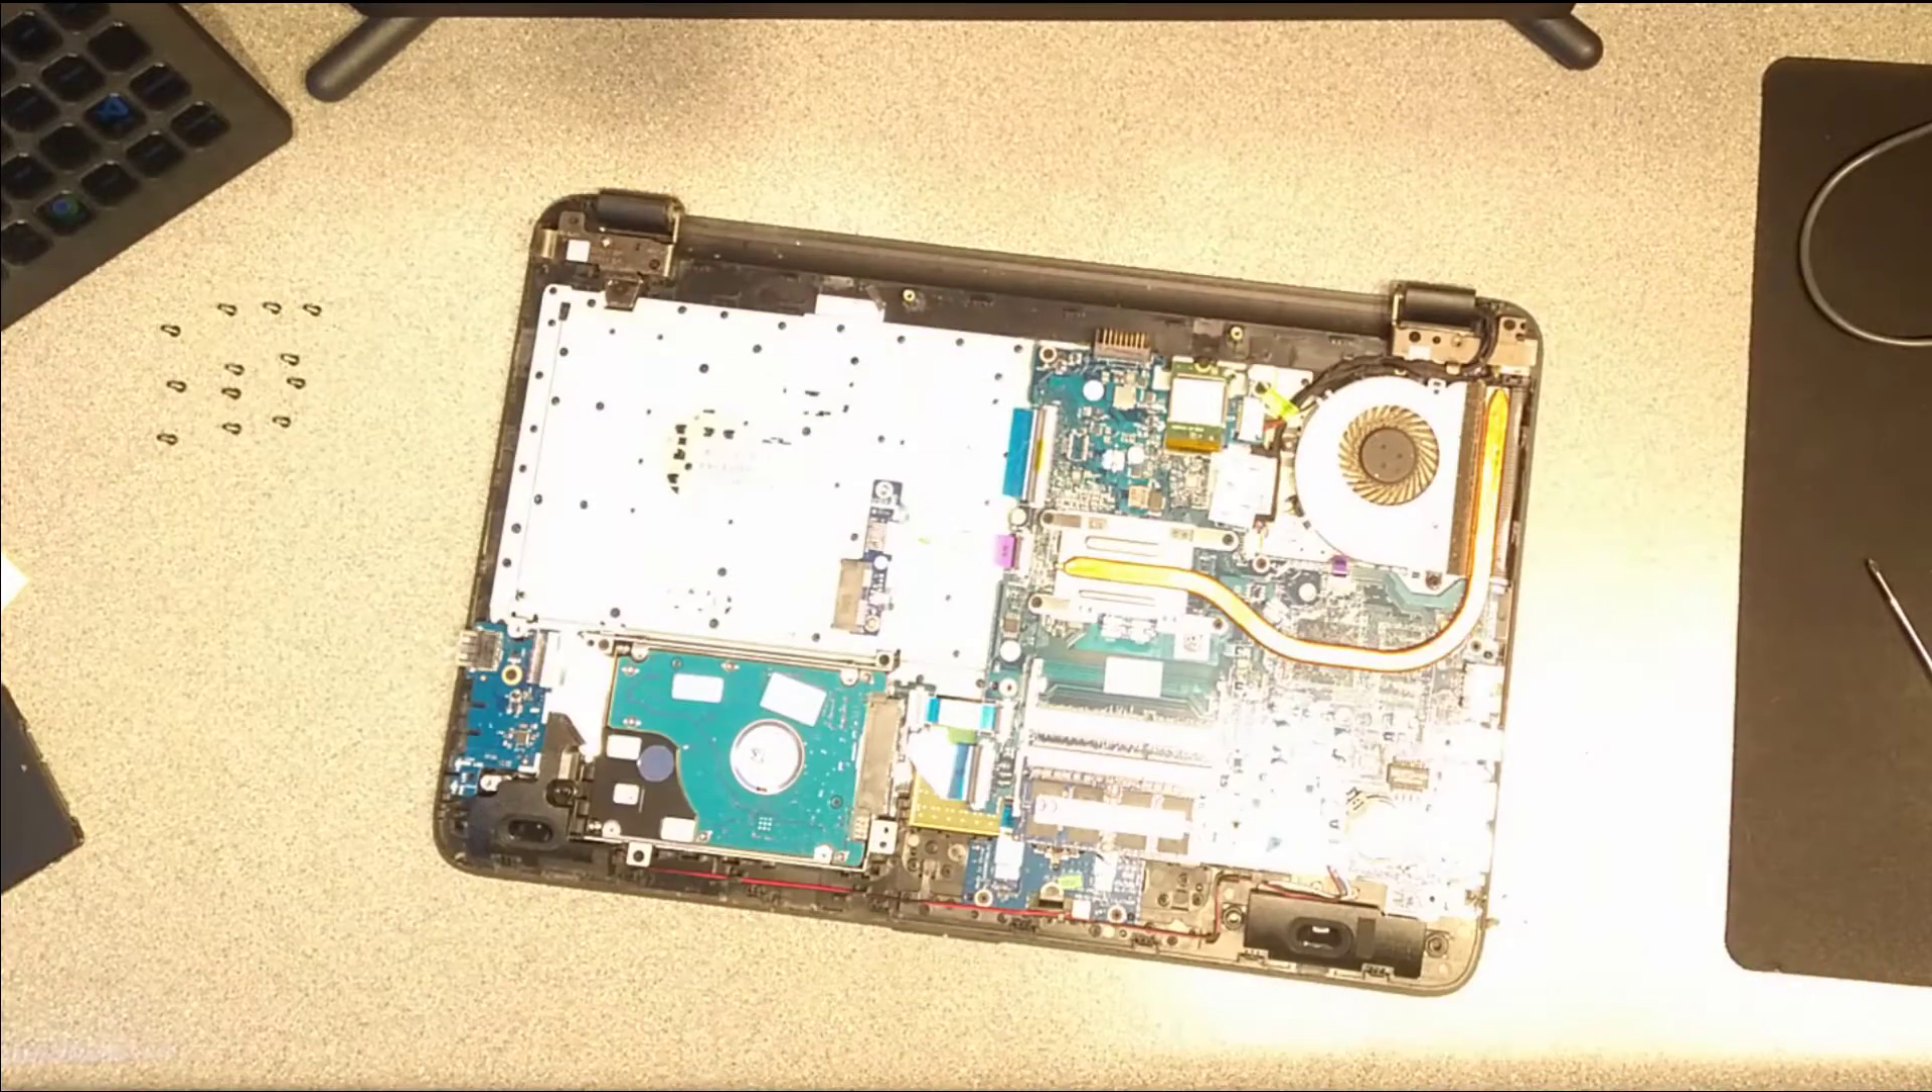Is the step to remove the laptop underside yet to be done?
No.